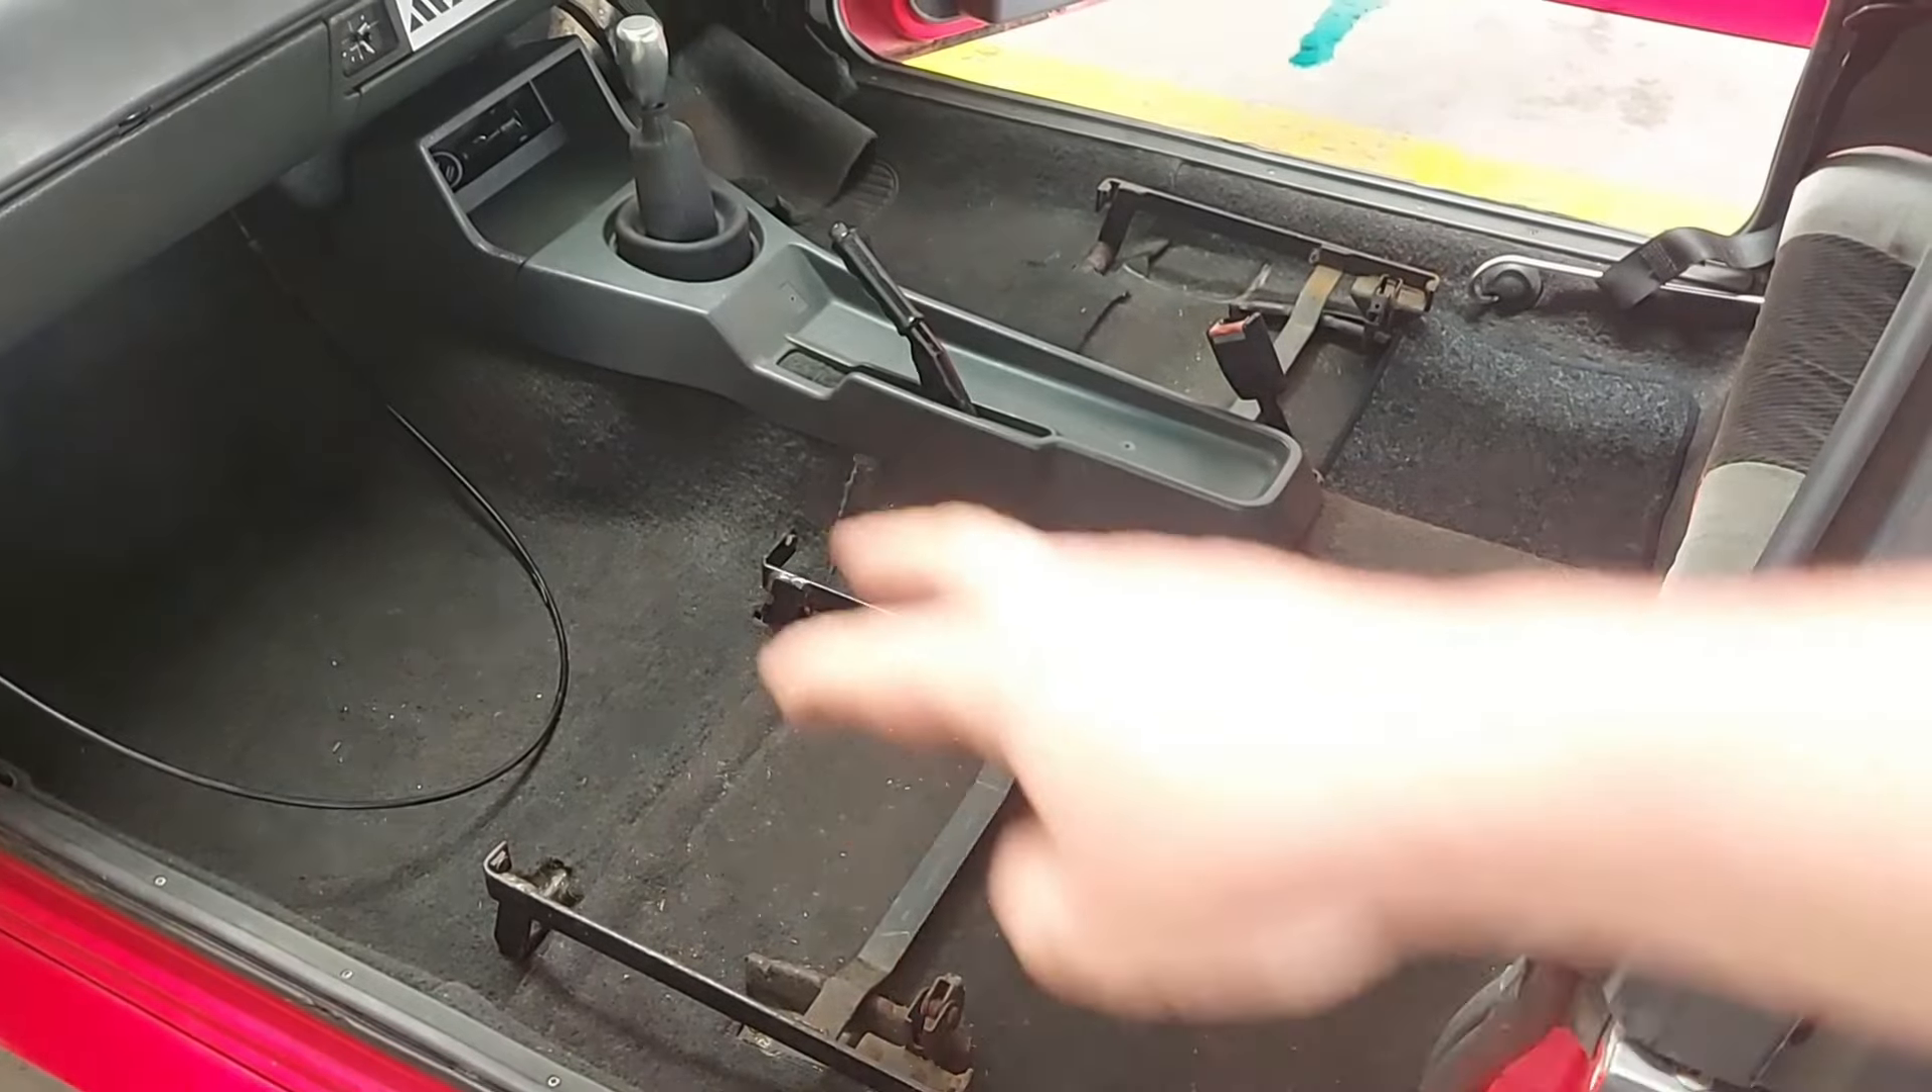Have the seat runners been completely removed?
No.